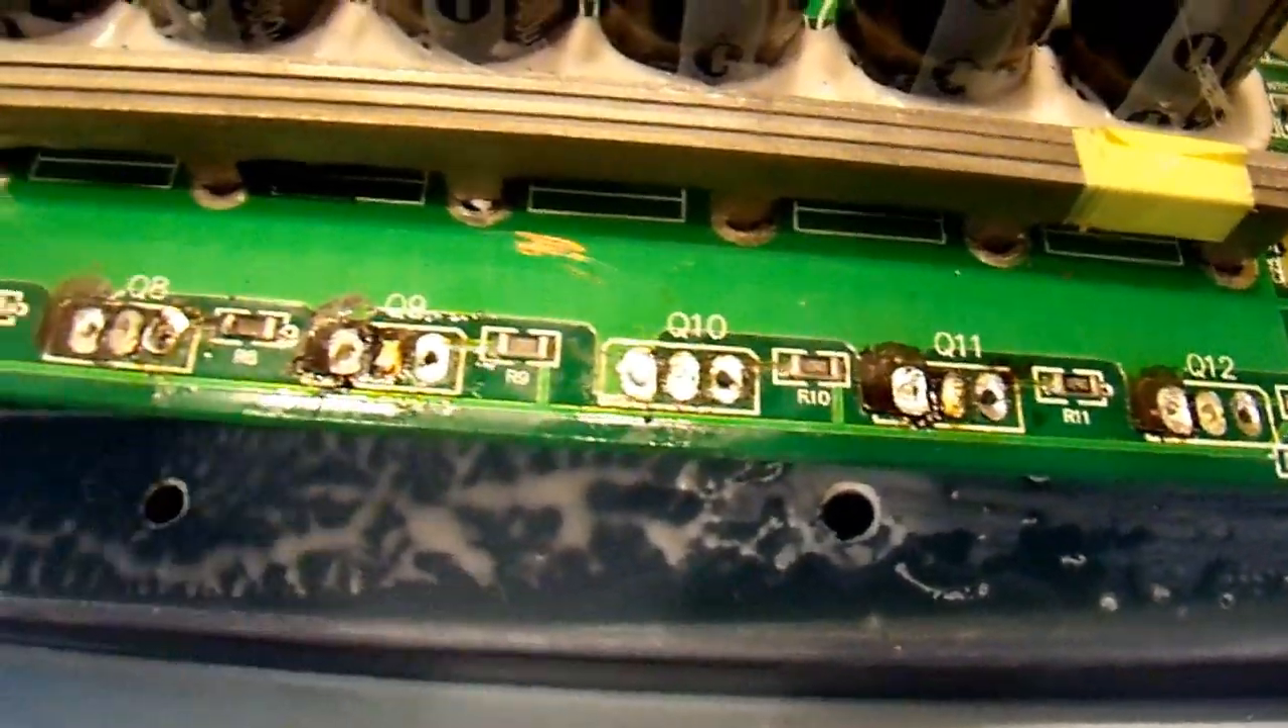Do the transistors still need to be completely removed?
No.